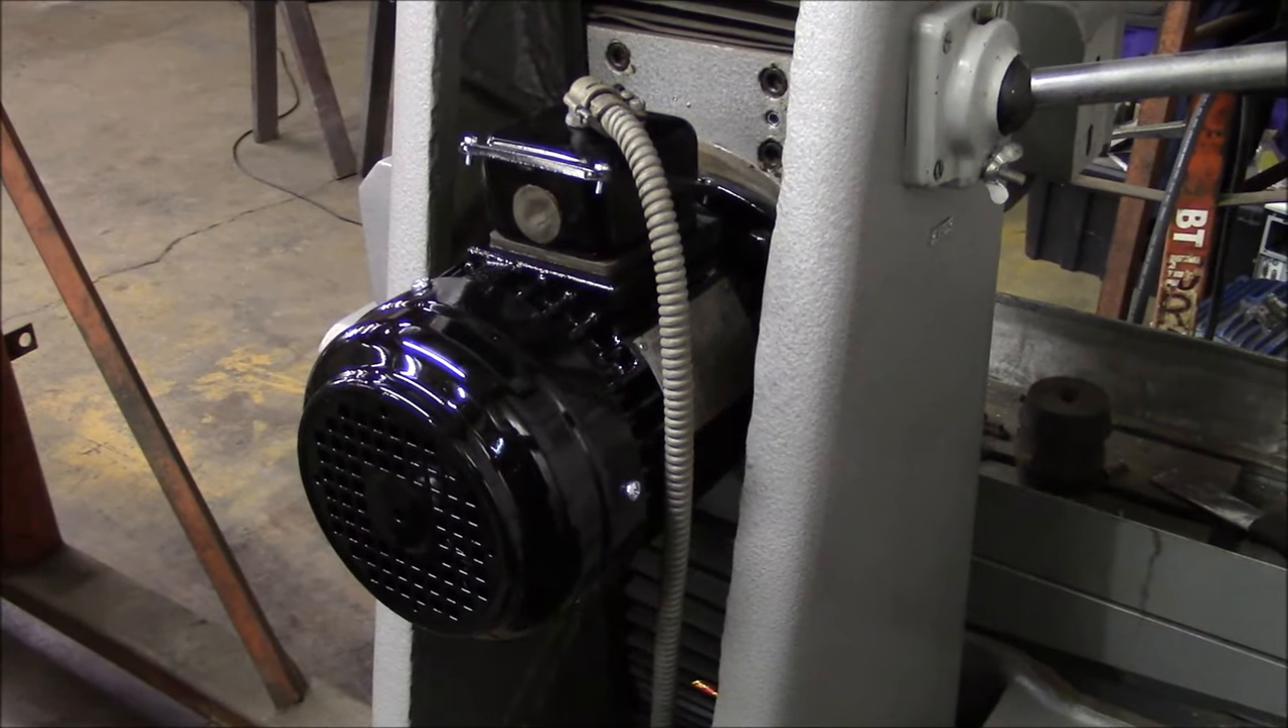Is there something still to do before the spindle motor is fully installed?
No.